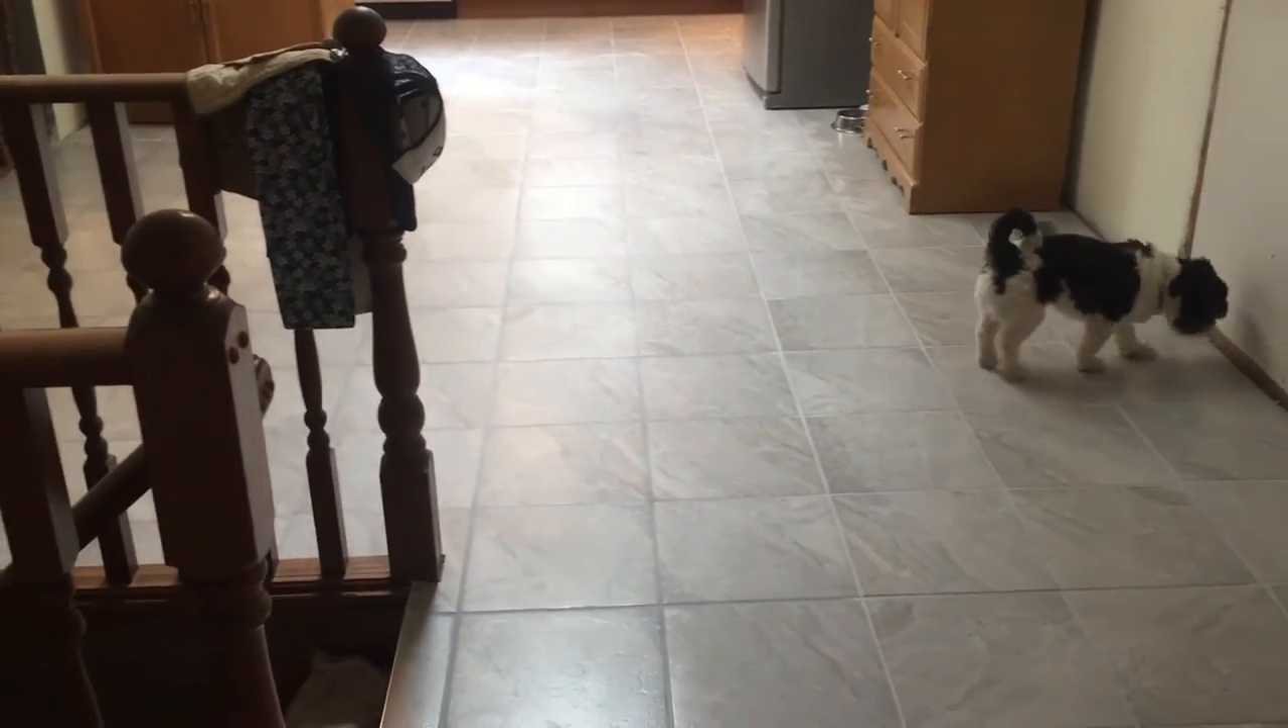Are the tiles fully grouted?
Yes.